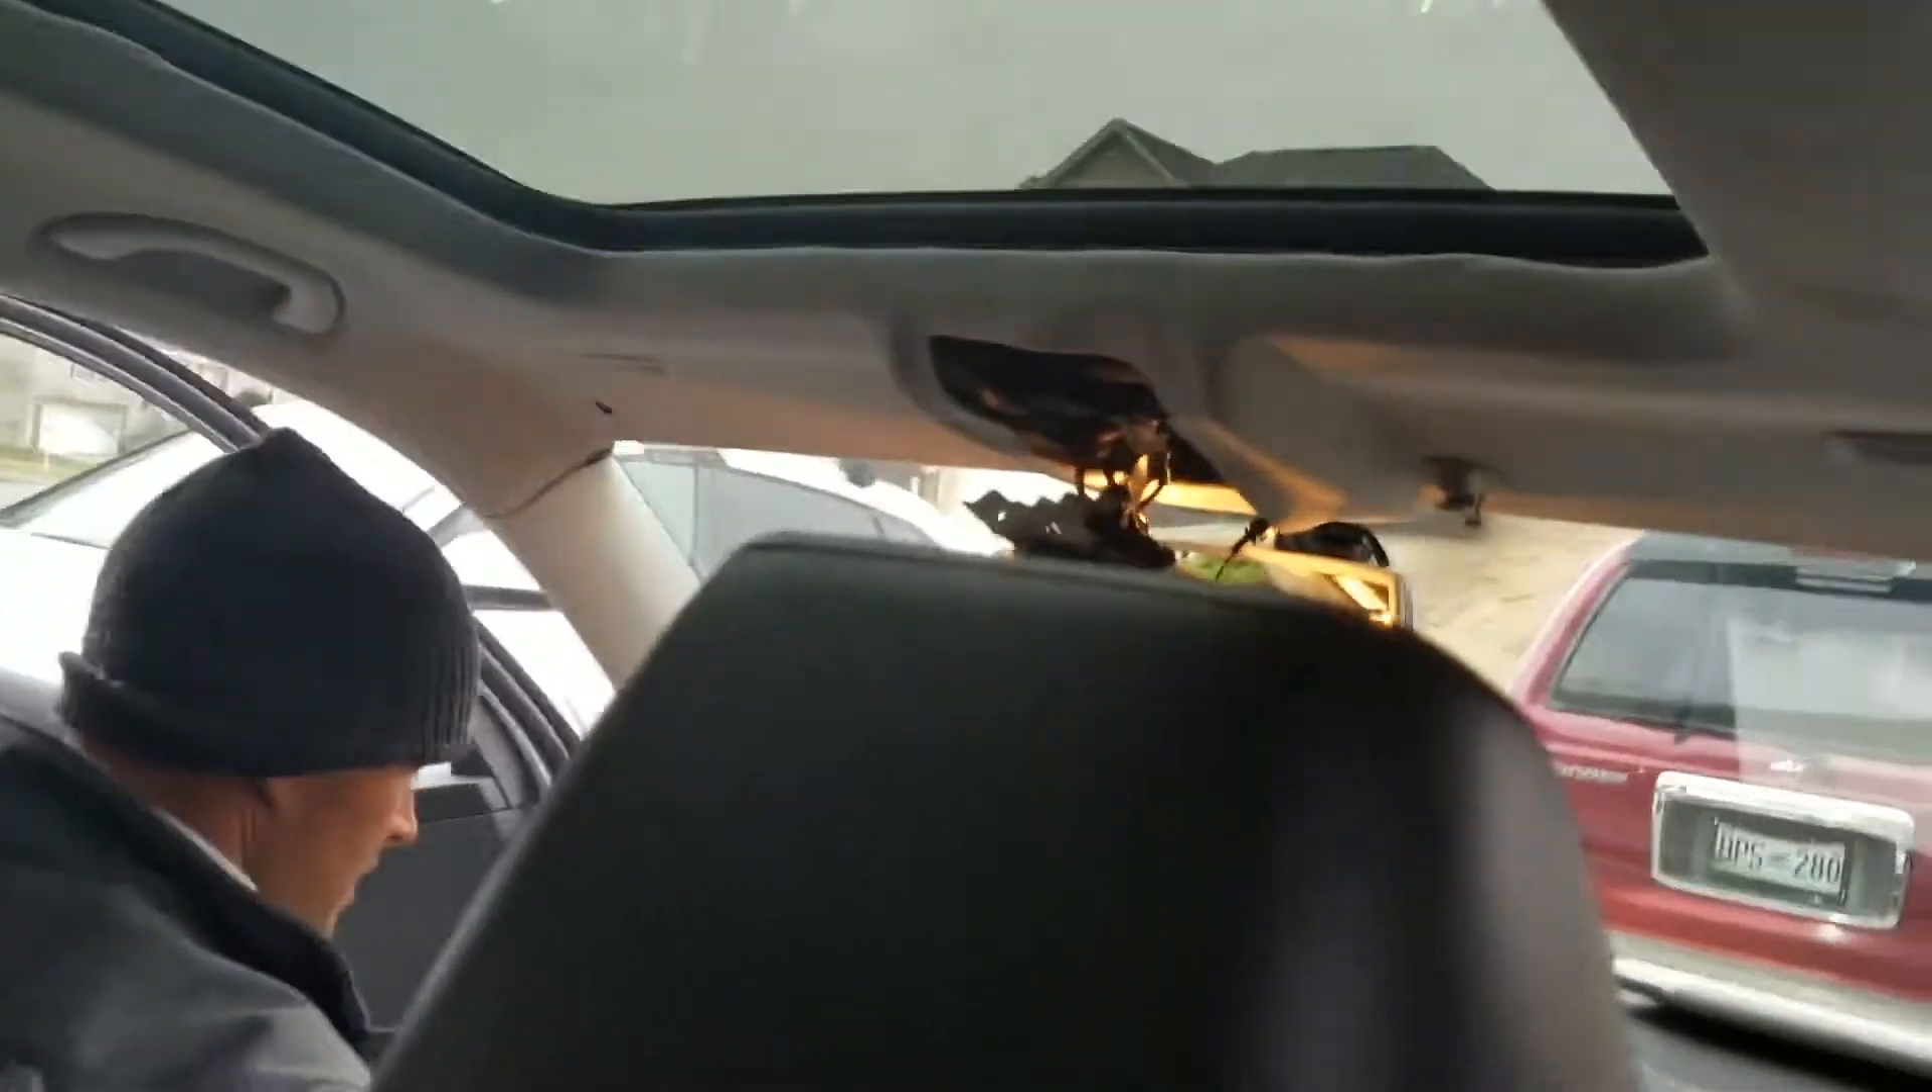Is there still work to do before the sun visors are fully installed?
Yes.